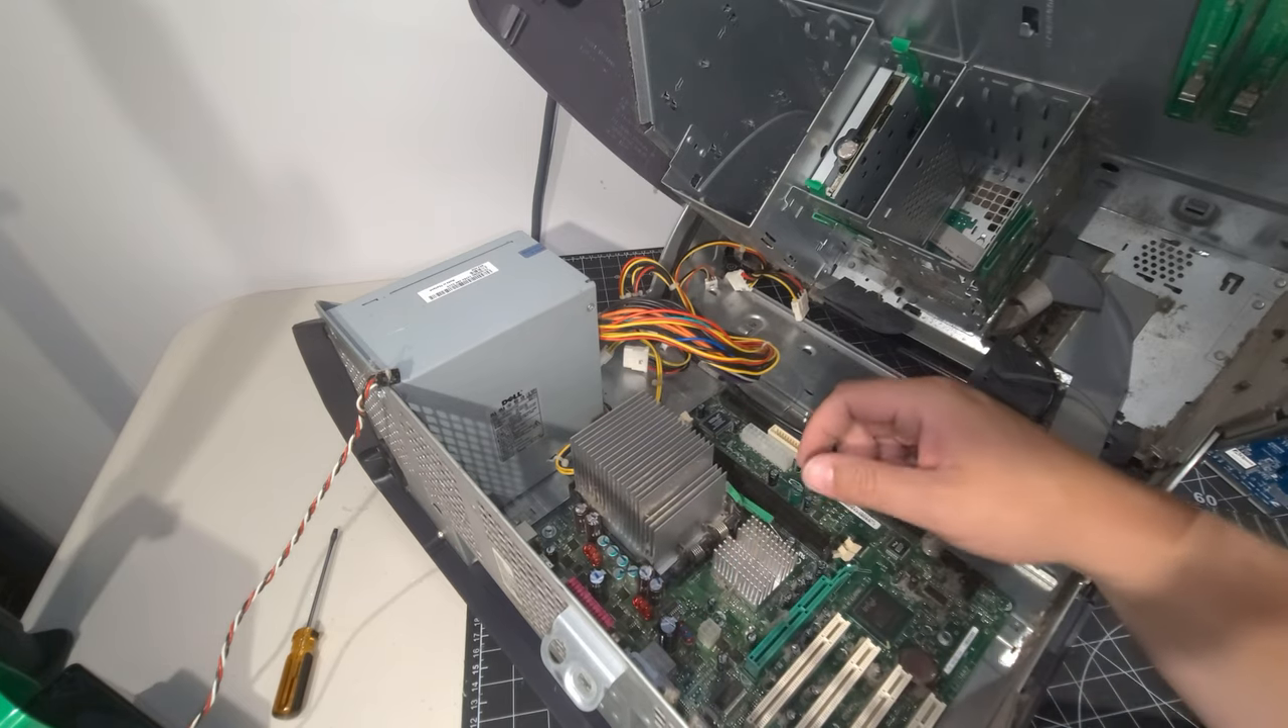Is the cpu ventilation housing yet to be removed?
No.